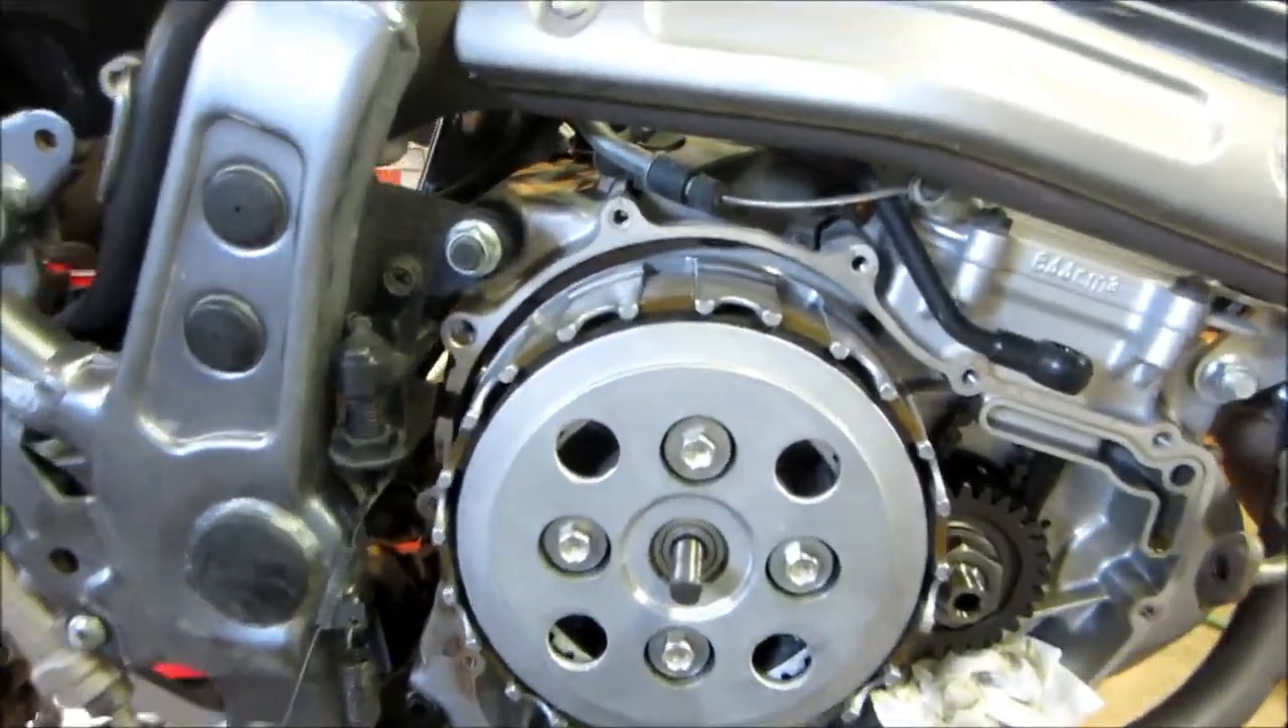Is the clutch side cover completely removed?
Yes.